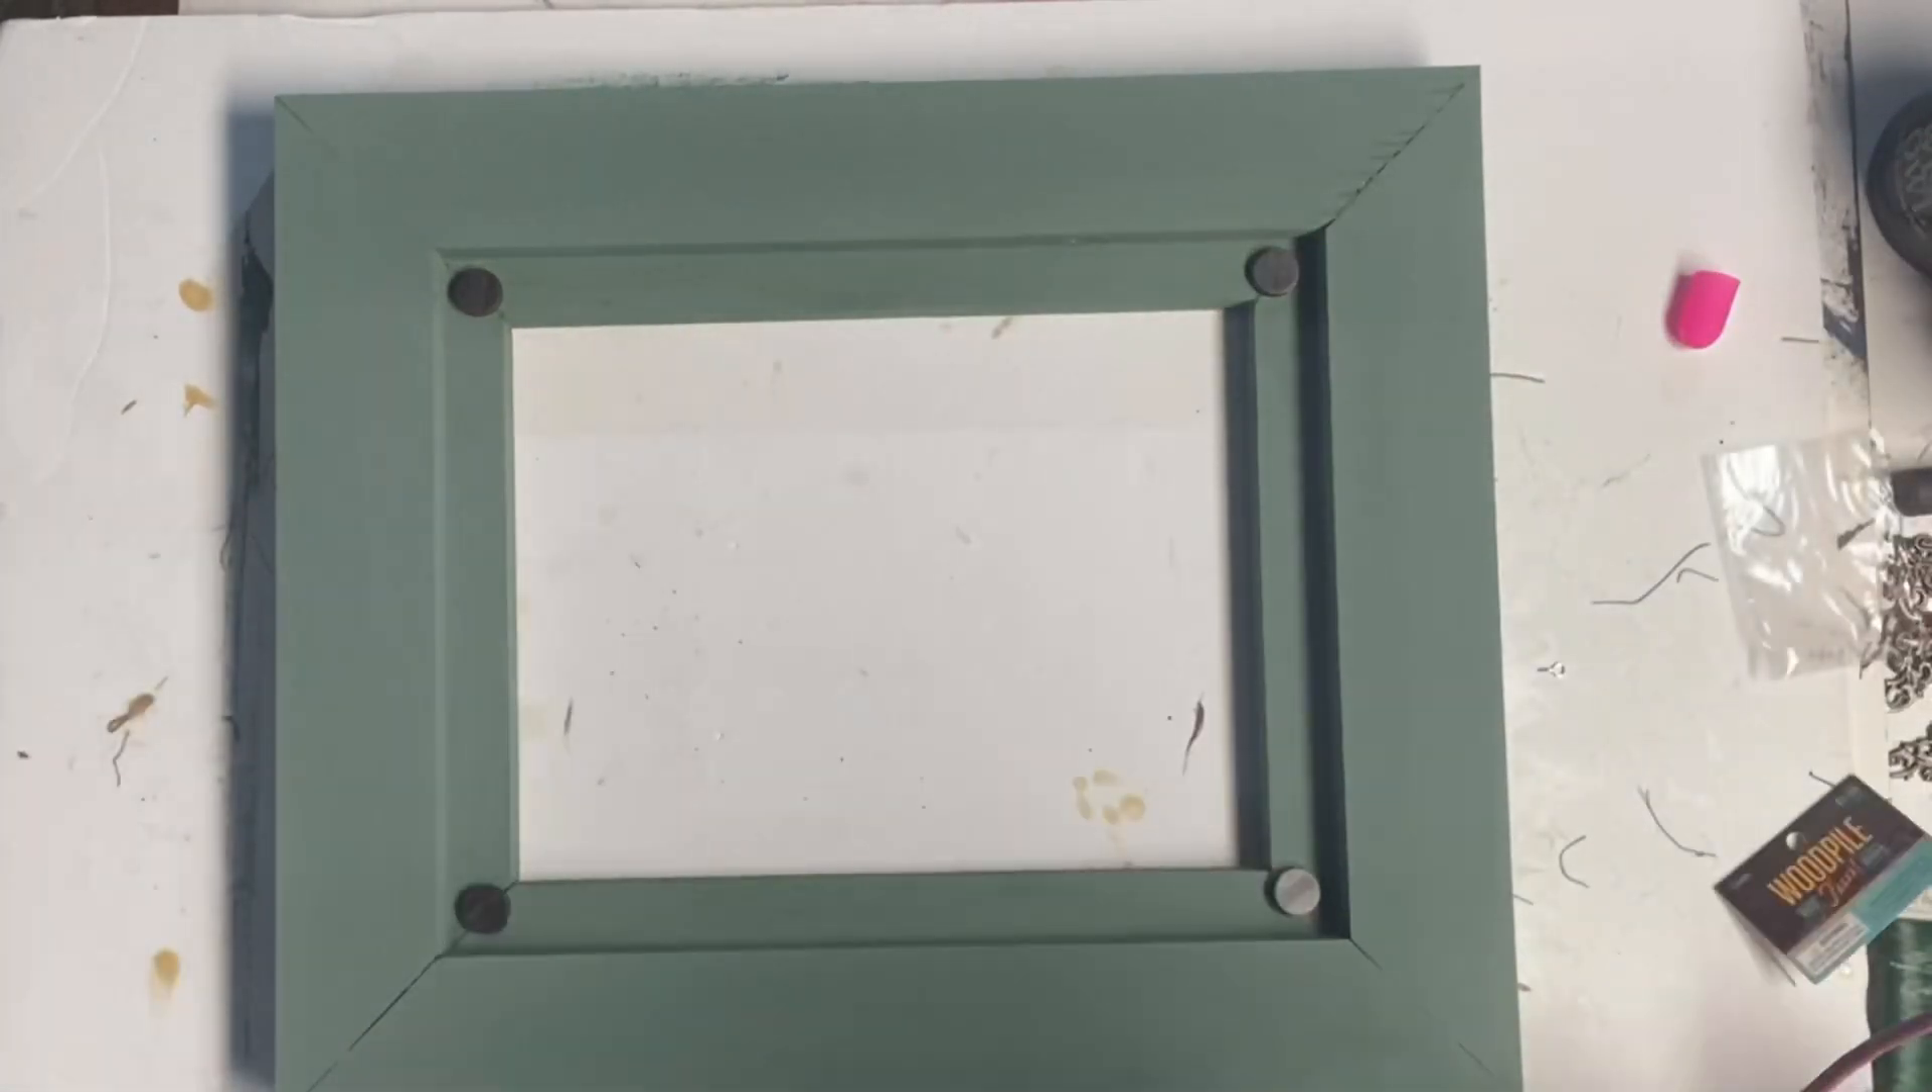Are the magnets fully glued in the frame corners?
Yes.